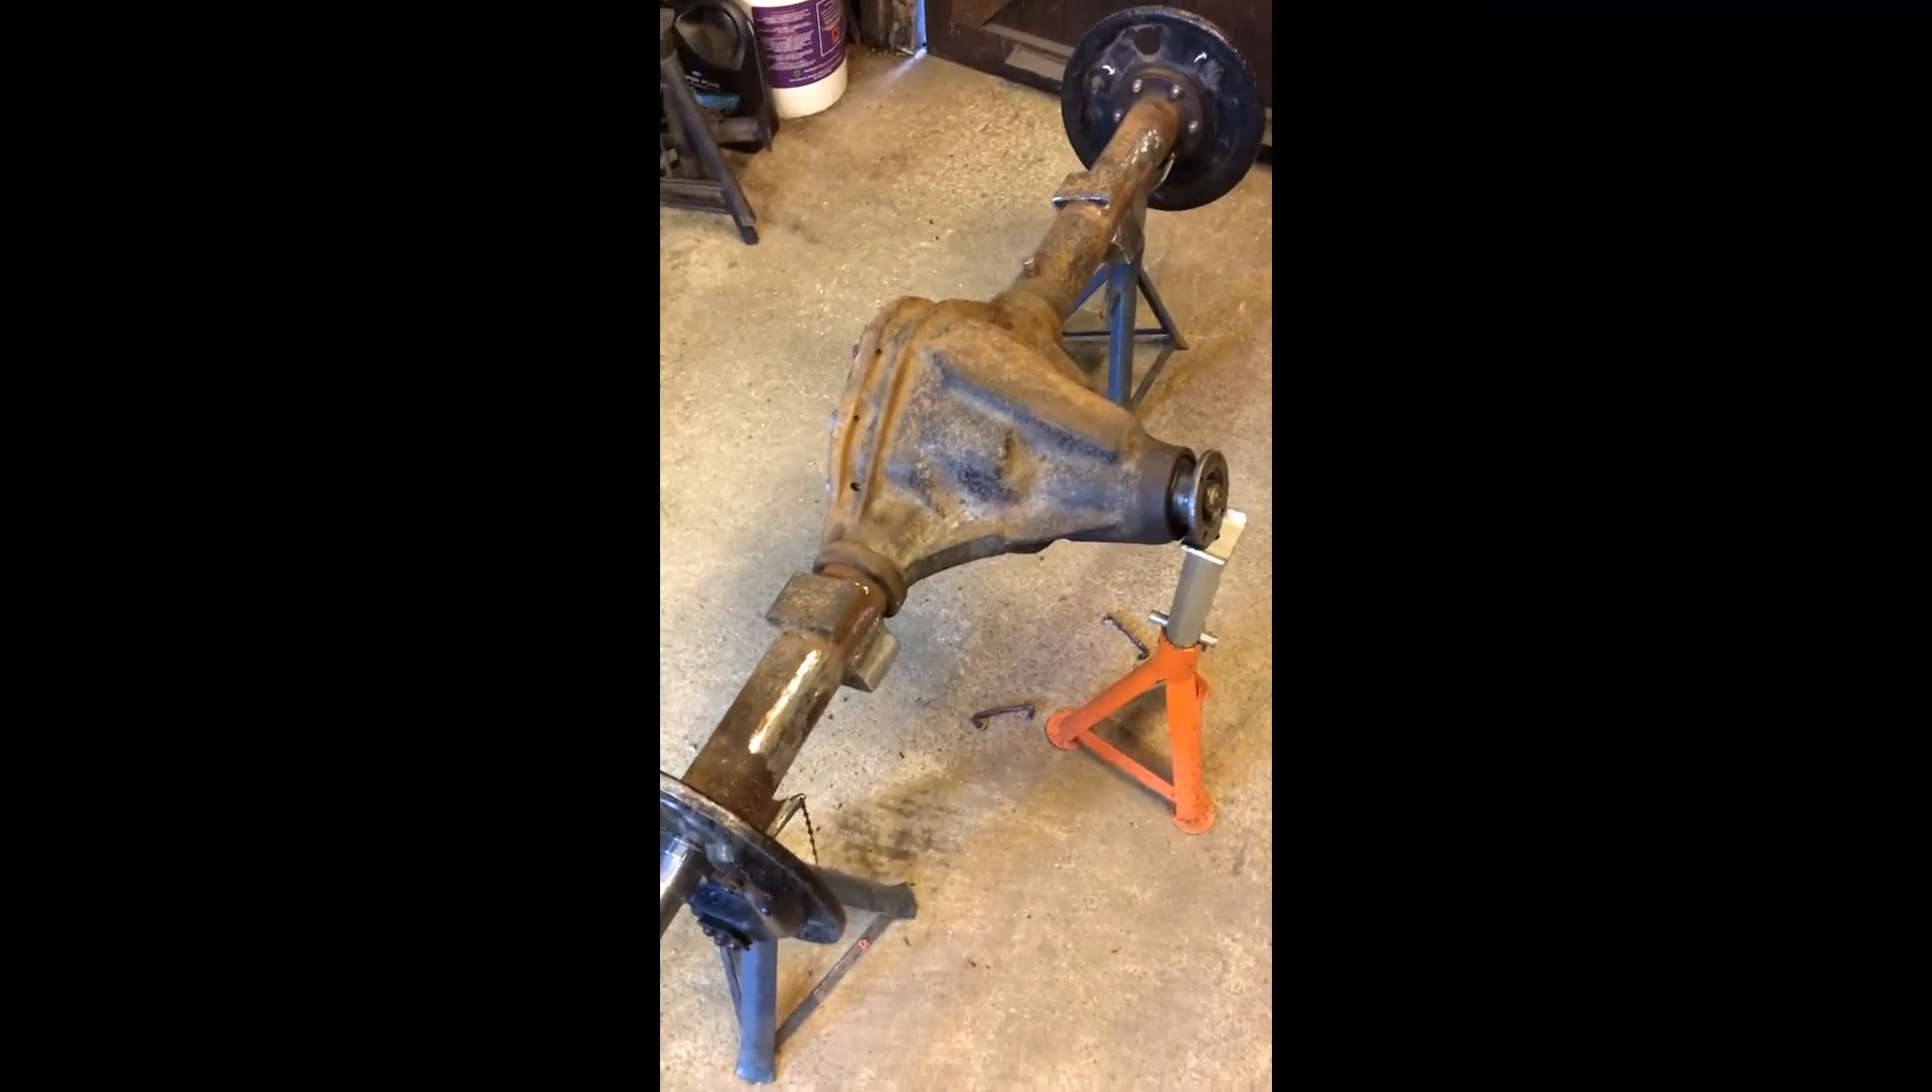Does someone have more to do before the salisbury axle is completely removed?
No.